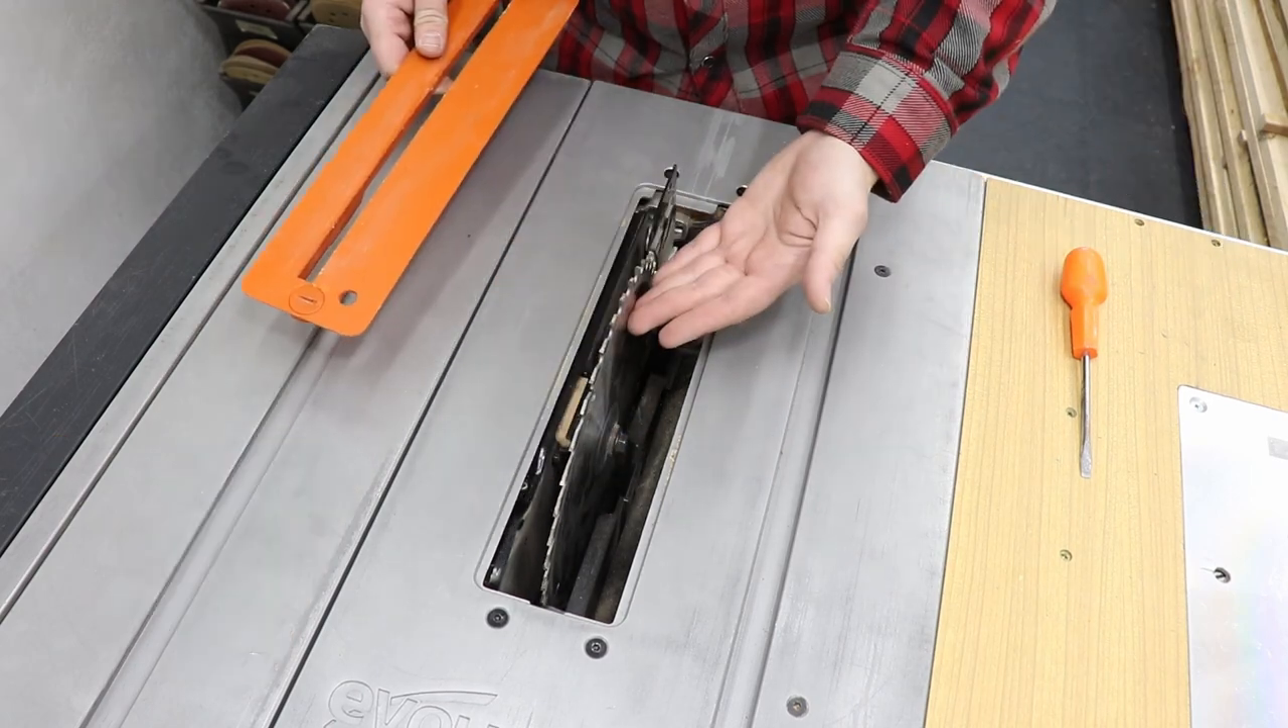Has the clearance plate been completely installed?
No.